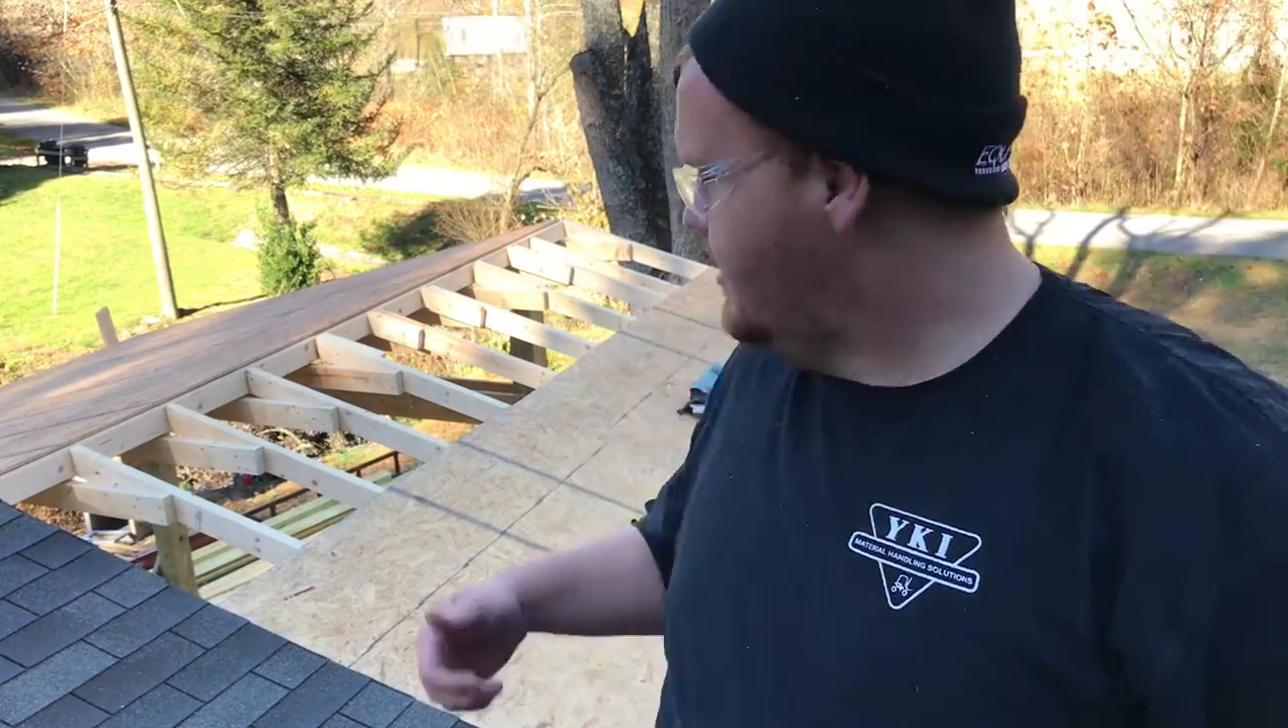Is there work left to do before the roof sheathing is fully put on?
Yes.